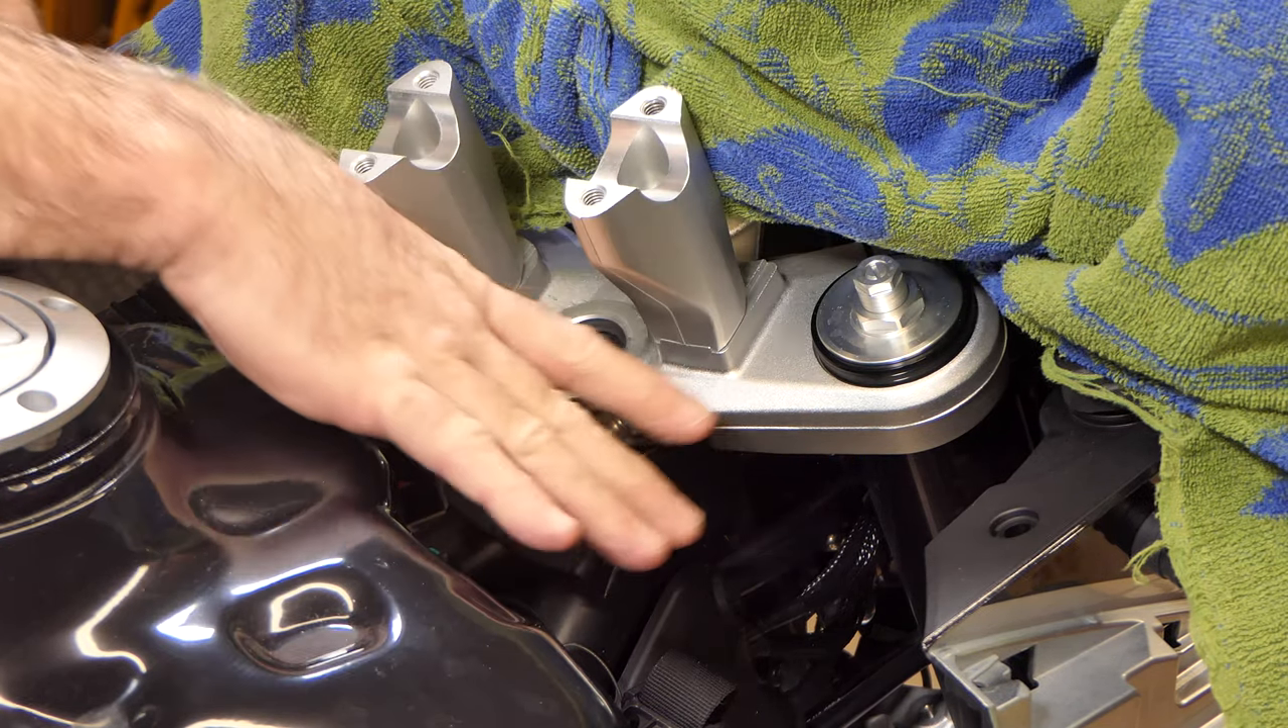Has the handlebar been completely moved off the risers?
Yes.